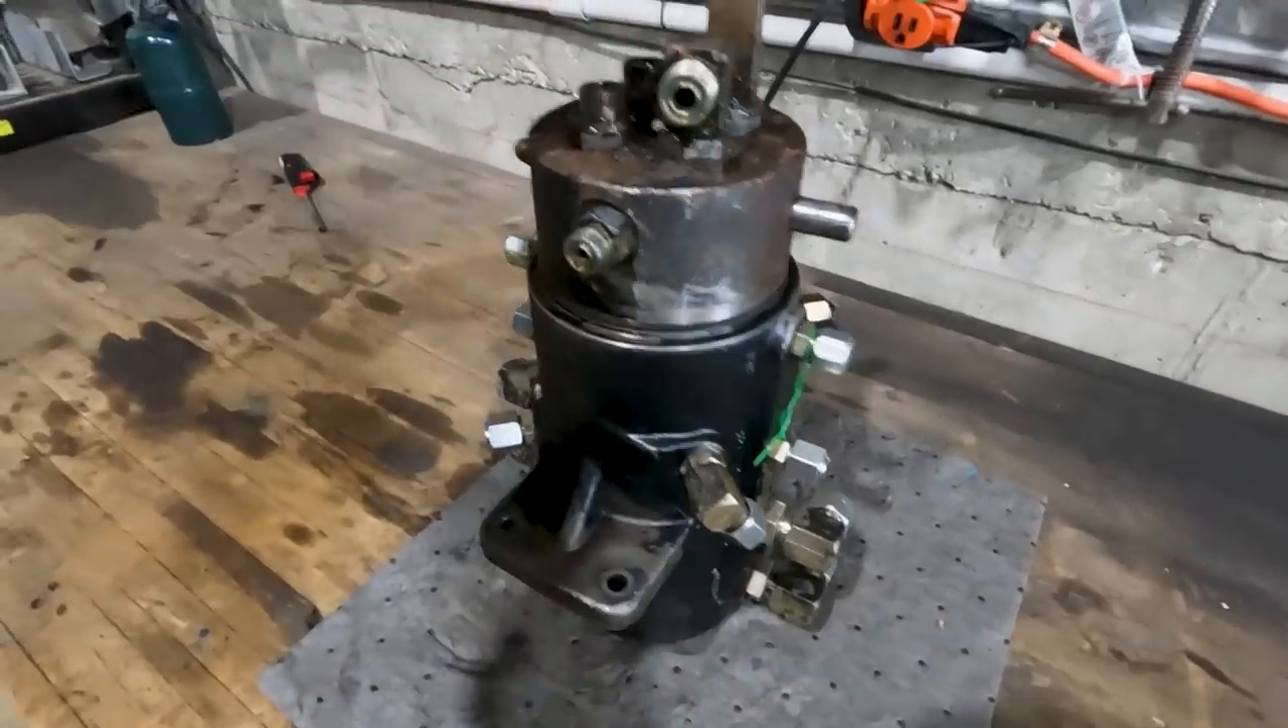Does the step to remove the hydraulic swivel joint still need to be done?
No.